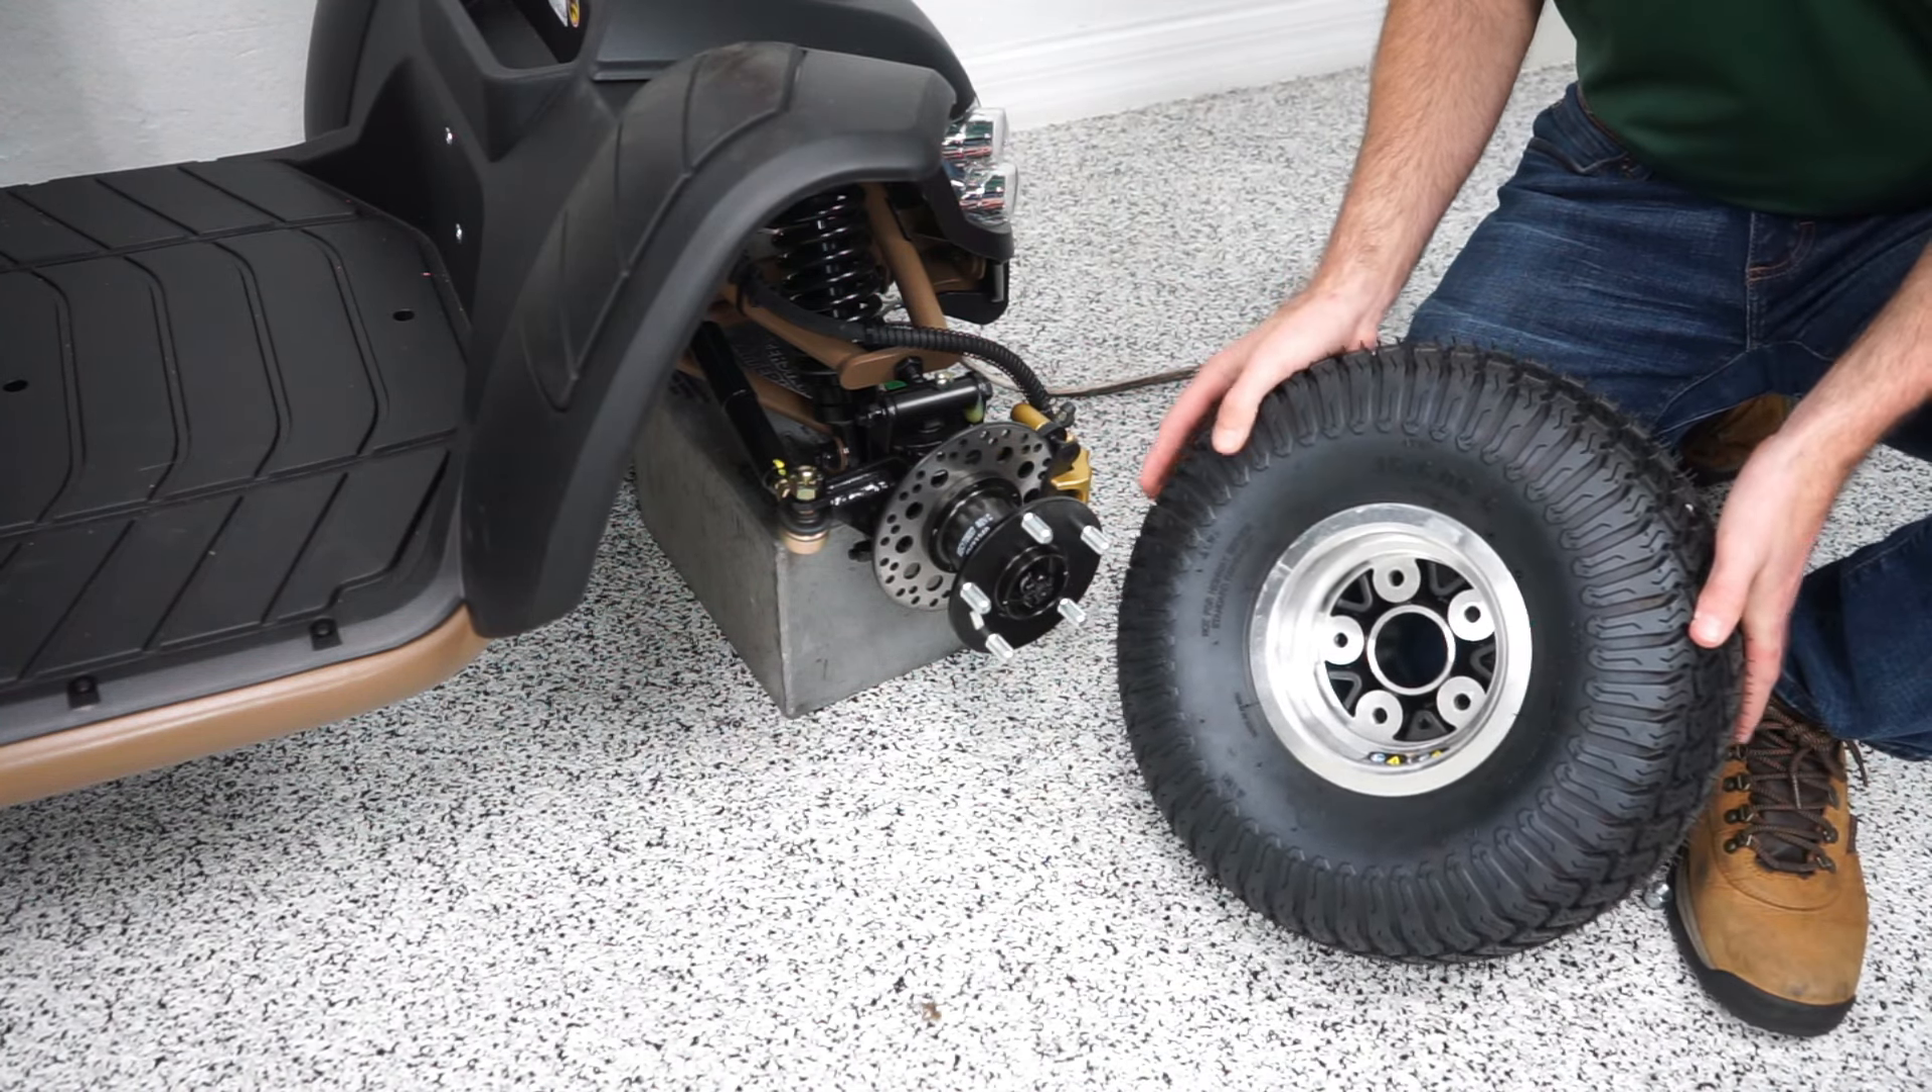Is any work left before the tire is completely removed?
No.